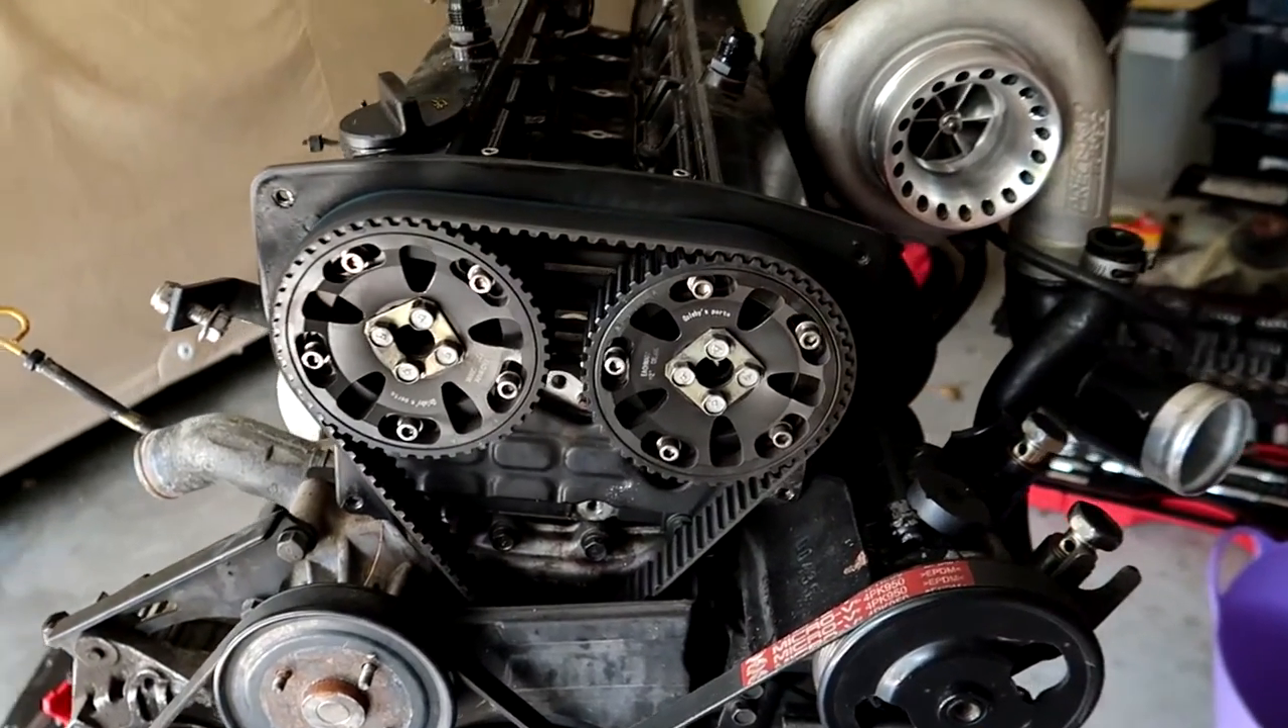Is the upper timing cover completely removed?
Yes.